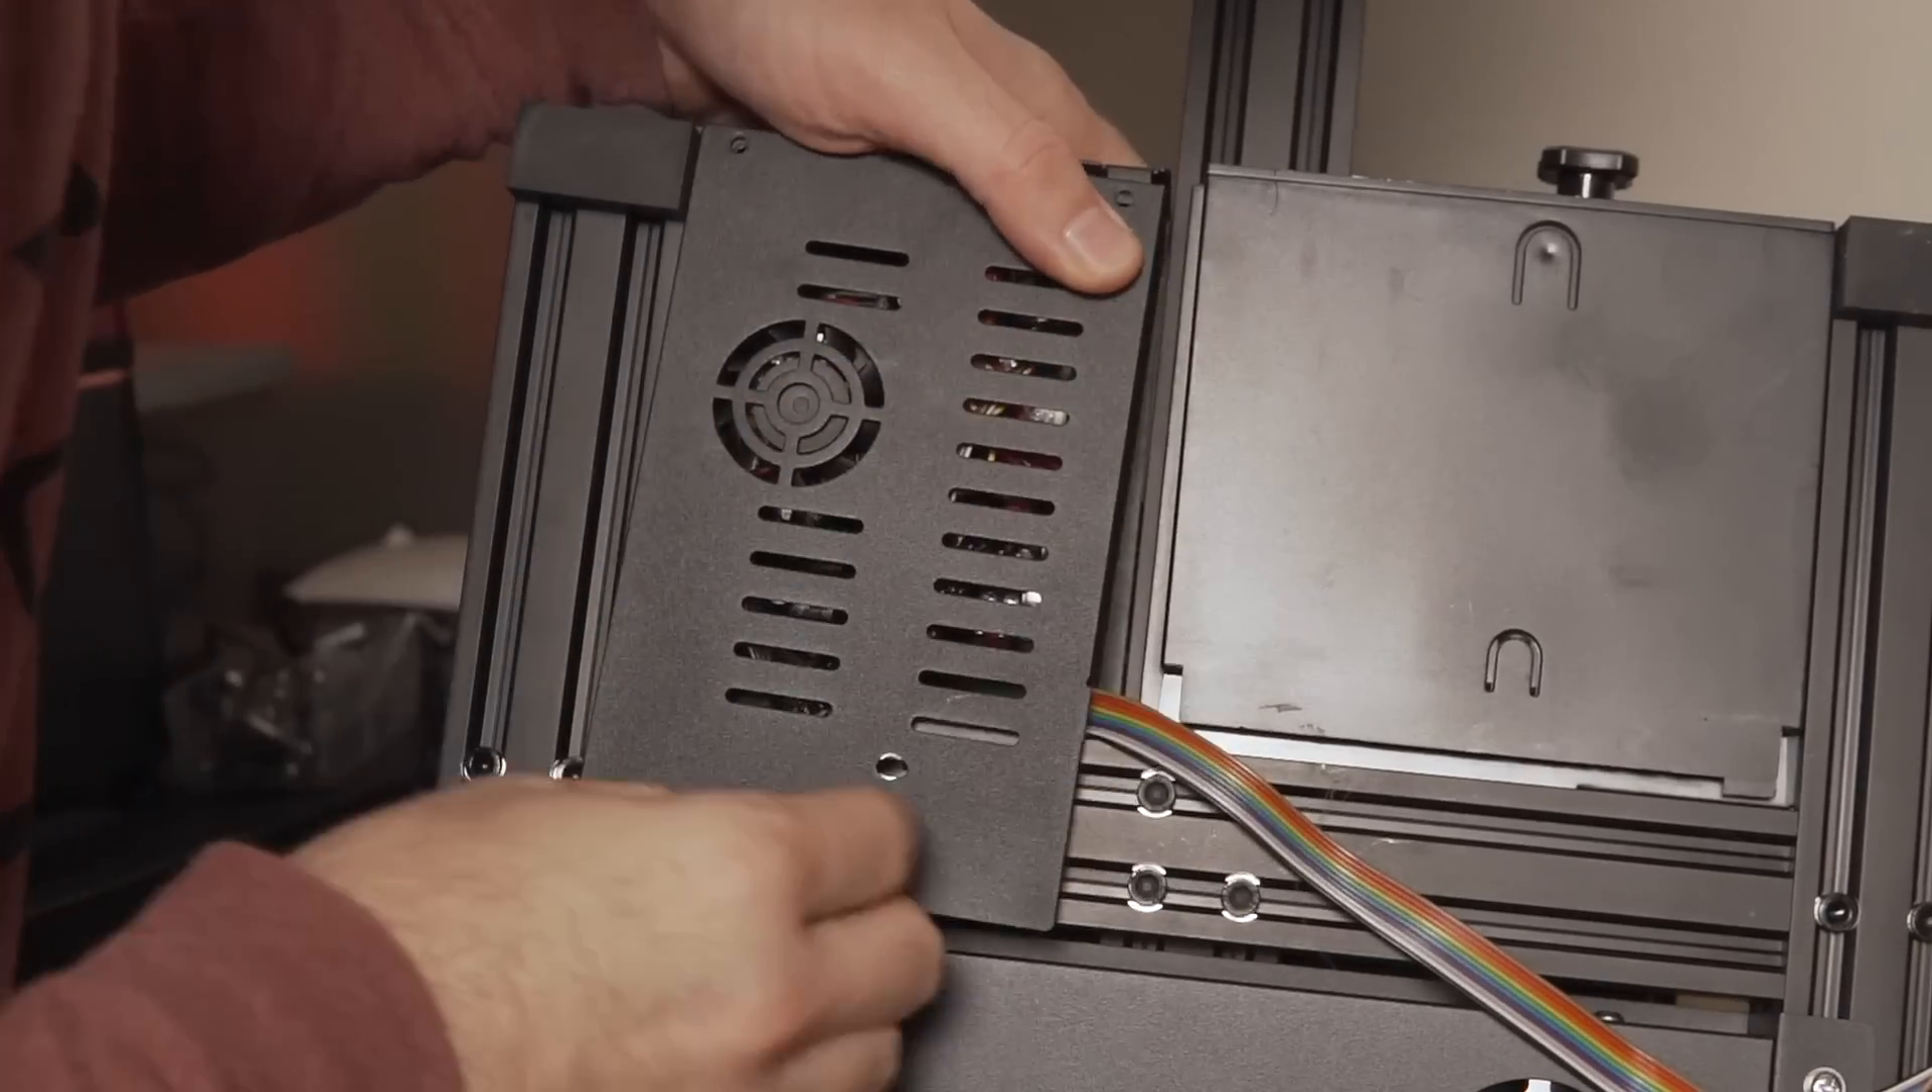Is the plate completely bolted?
No.